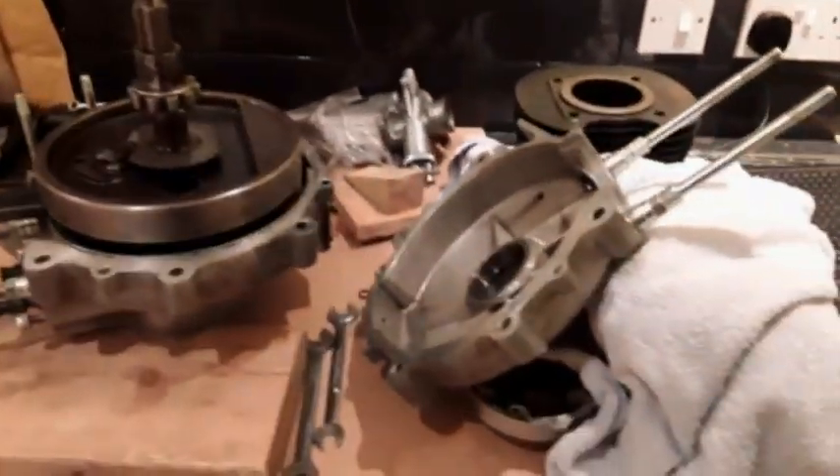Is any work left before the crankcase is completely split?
No.